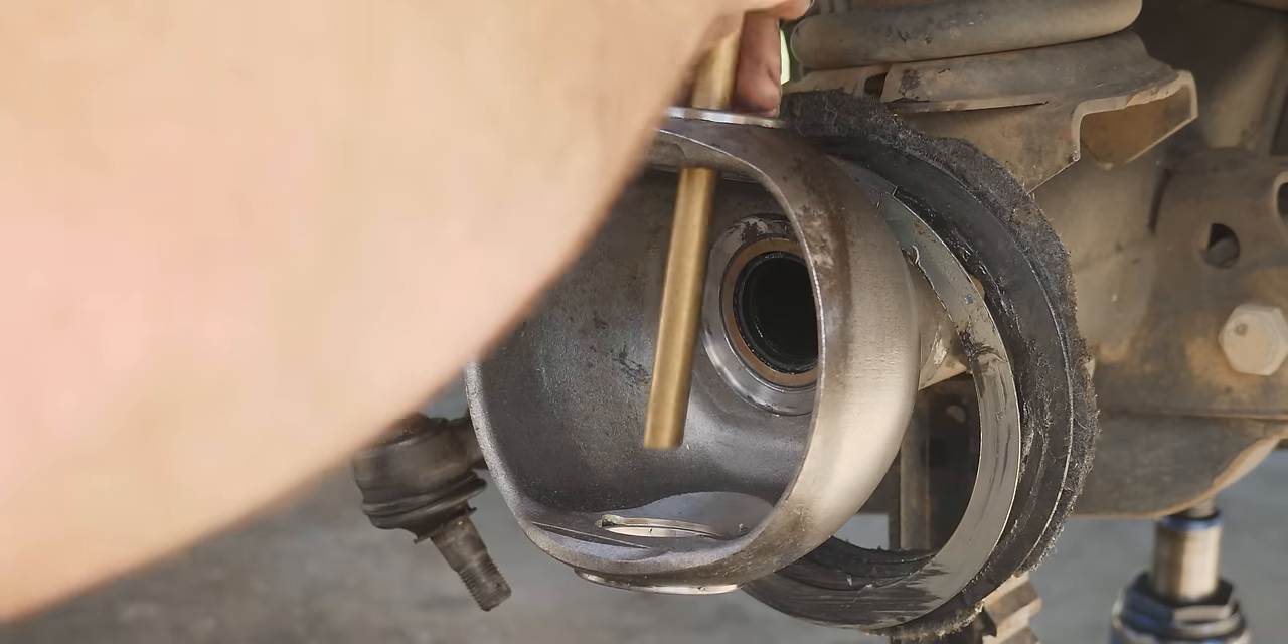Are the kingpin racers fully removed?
No.